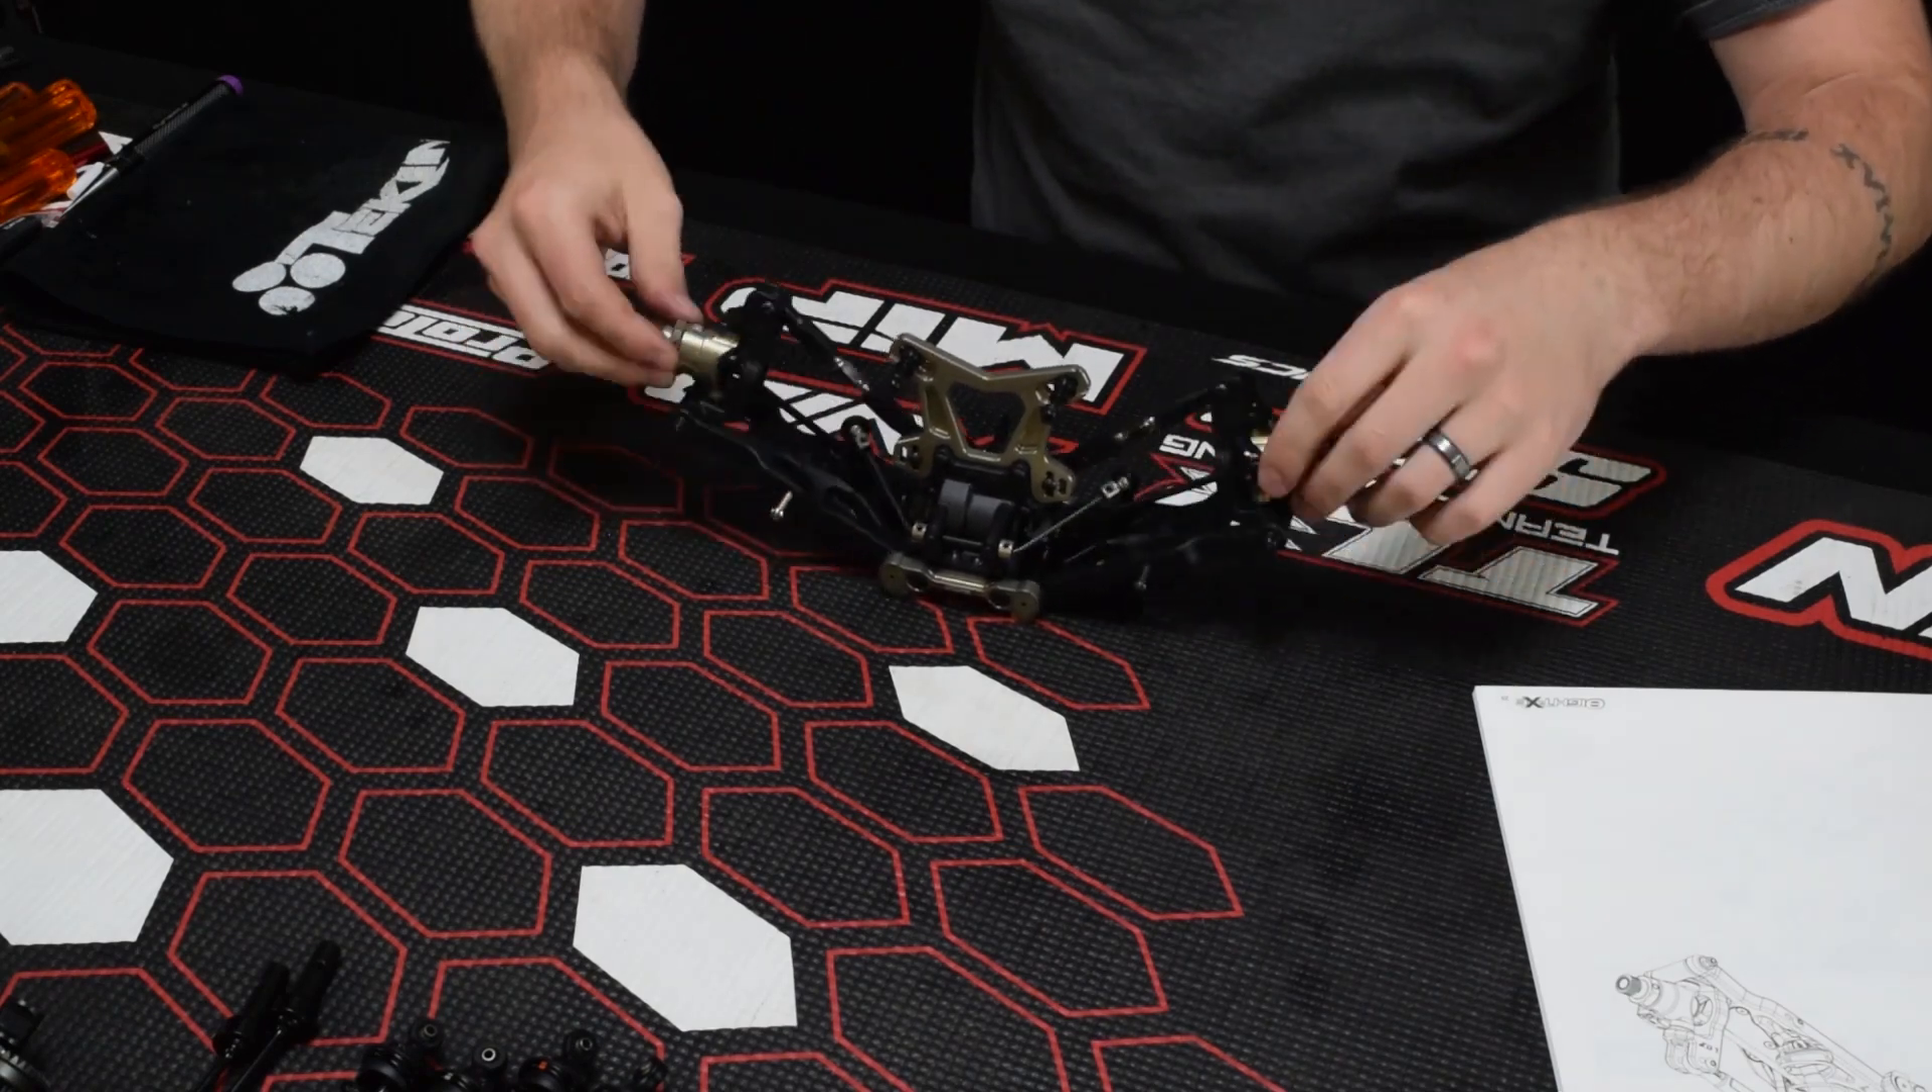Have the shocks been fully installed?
No.